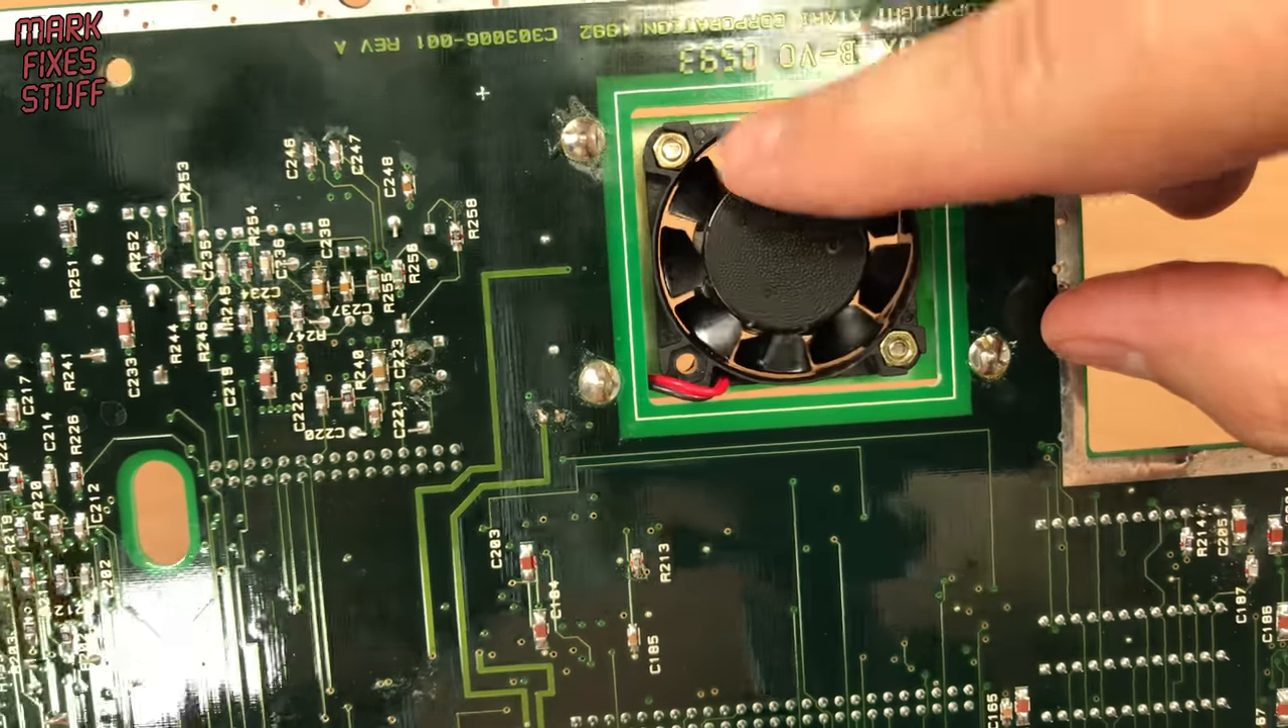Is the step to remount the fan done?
Yes.